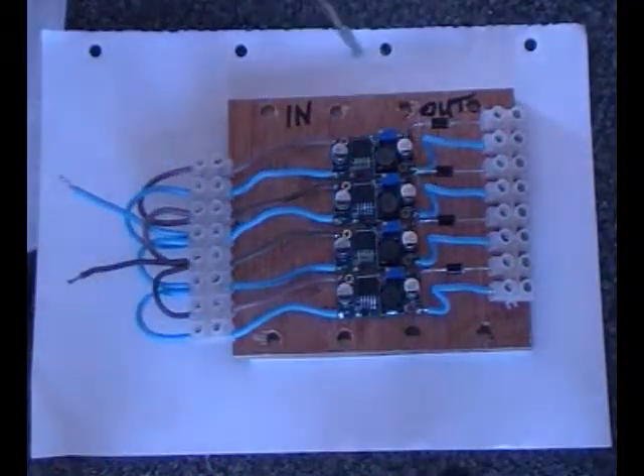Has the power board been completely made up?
Yes.